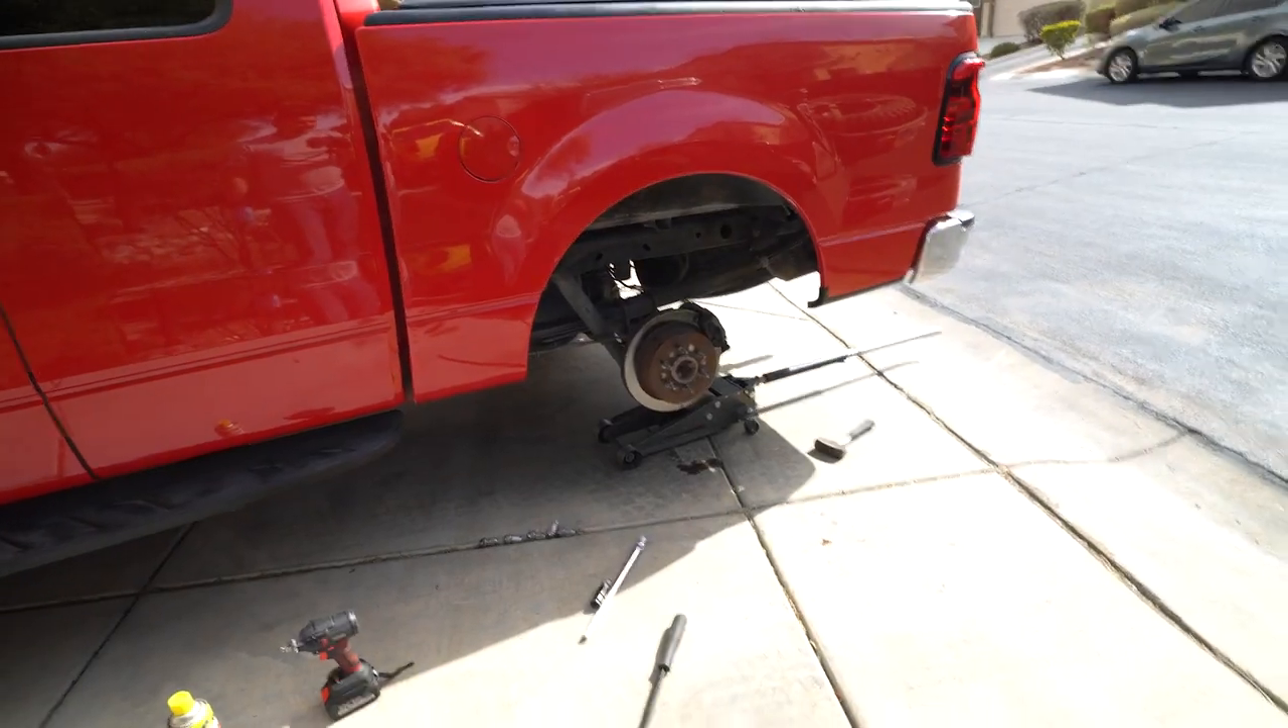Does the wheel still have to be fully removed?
No.